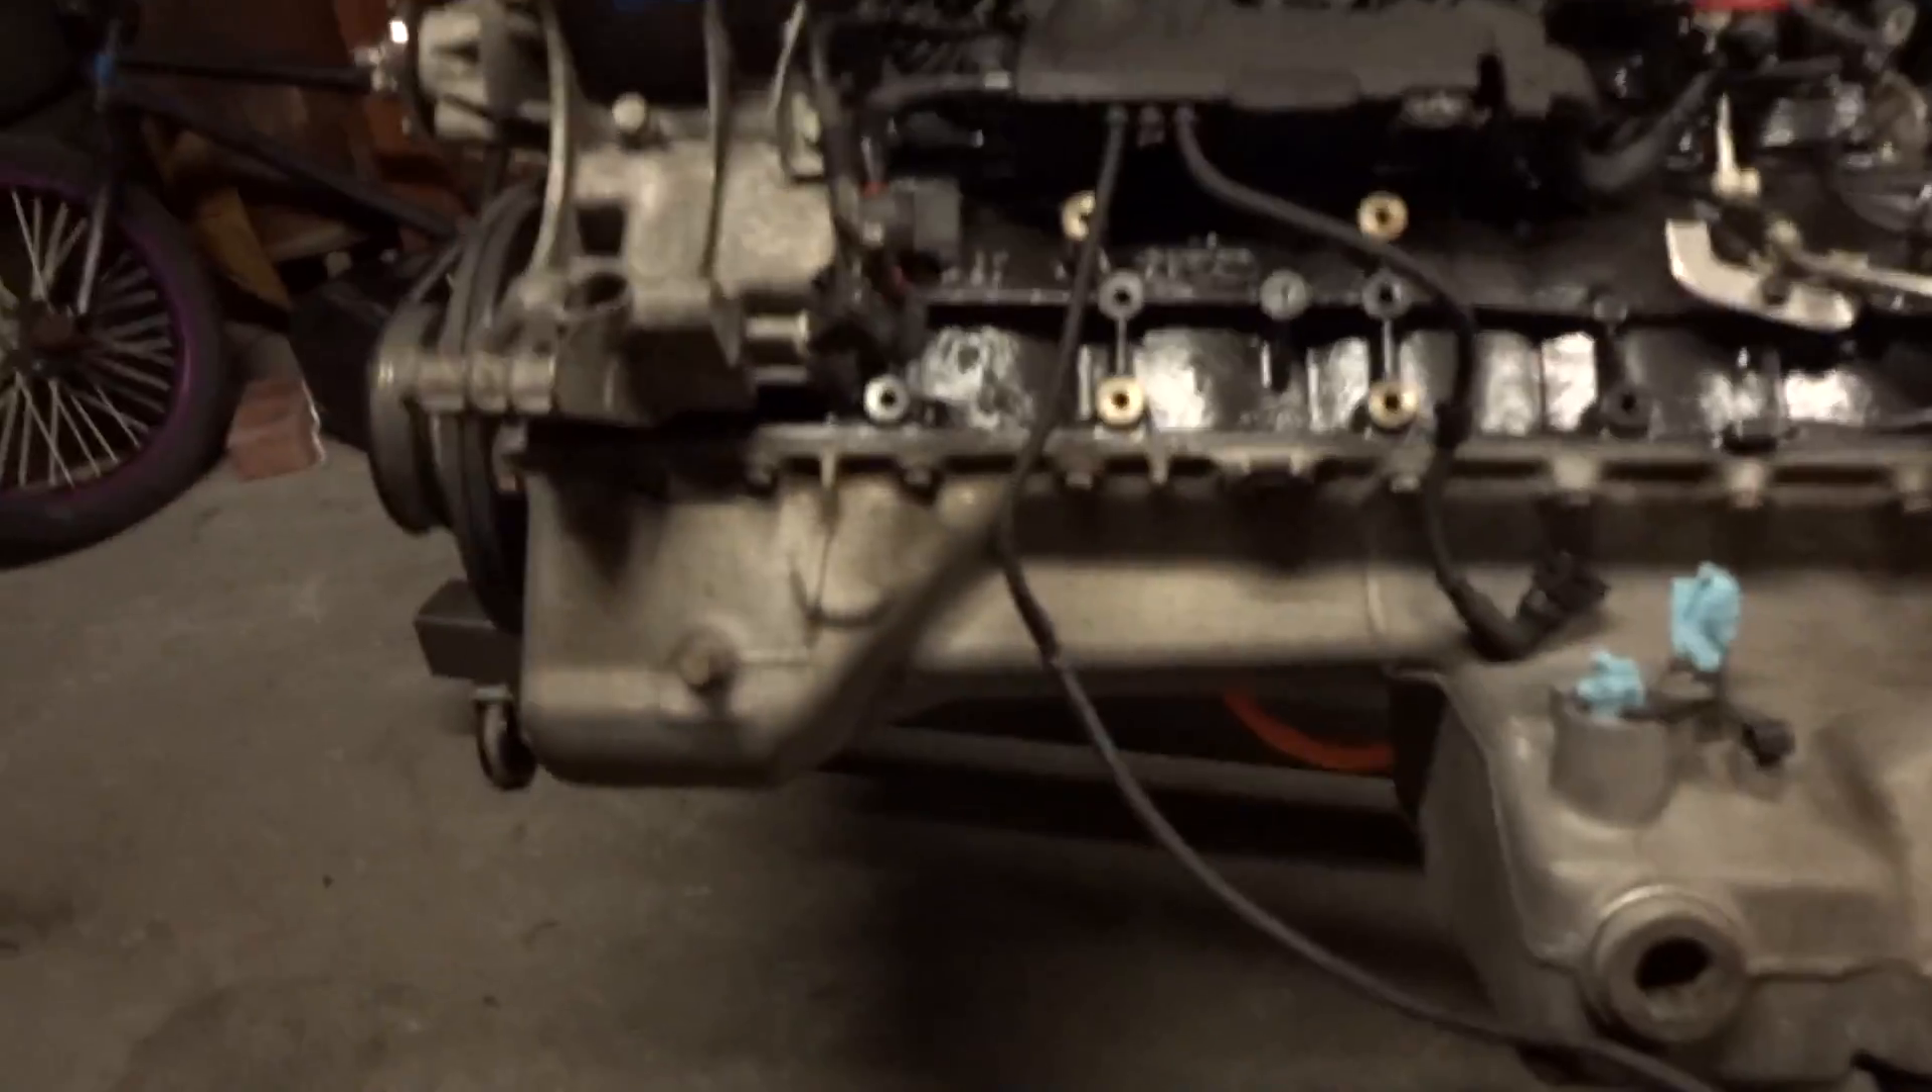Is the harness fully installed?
No.